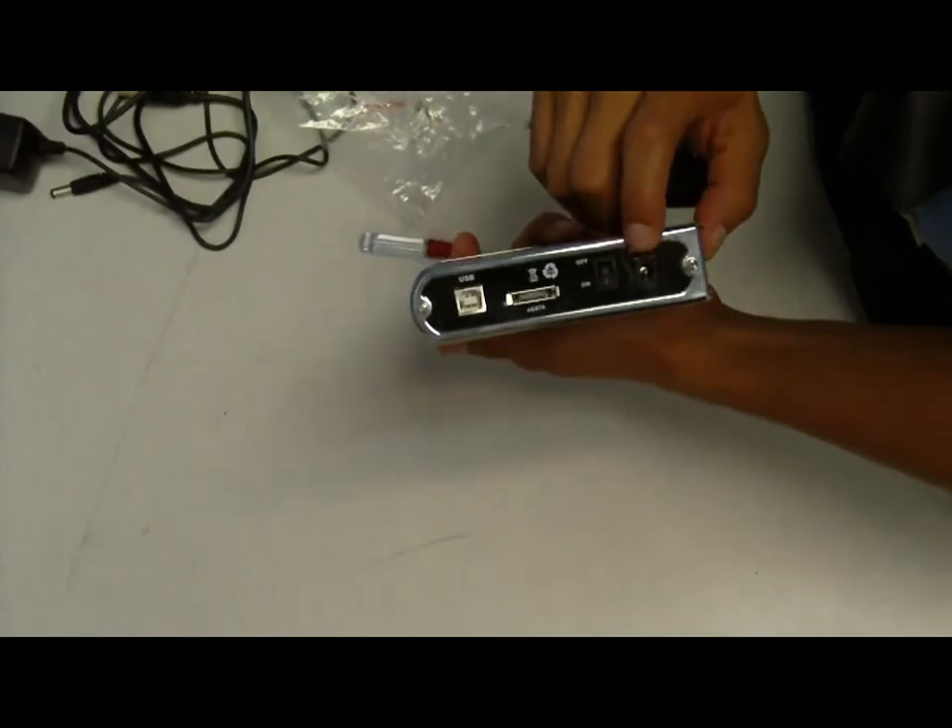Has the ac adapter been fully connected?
No.